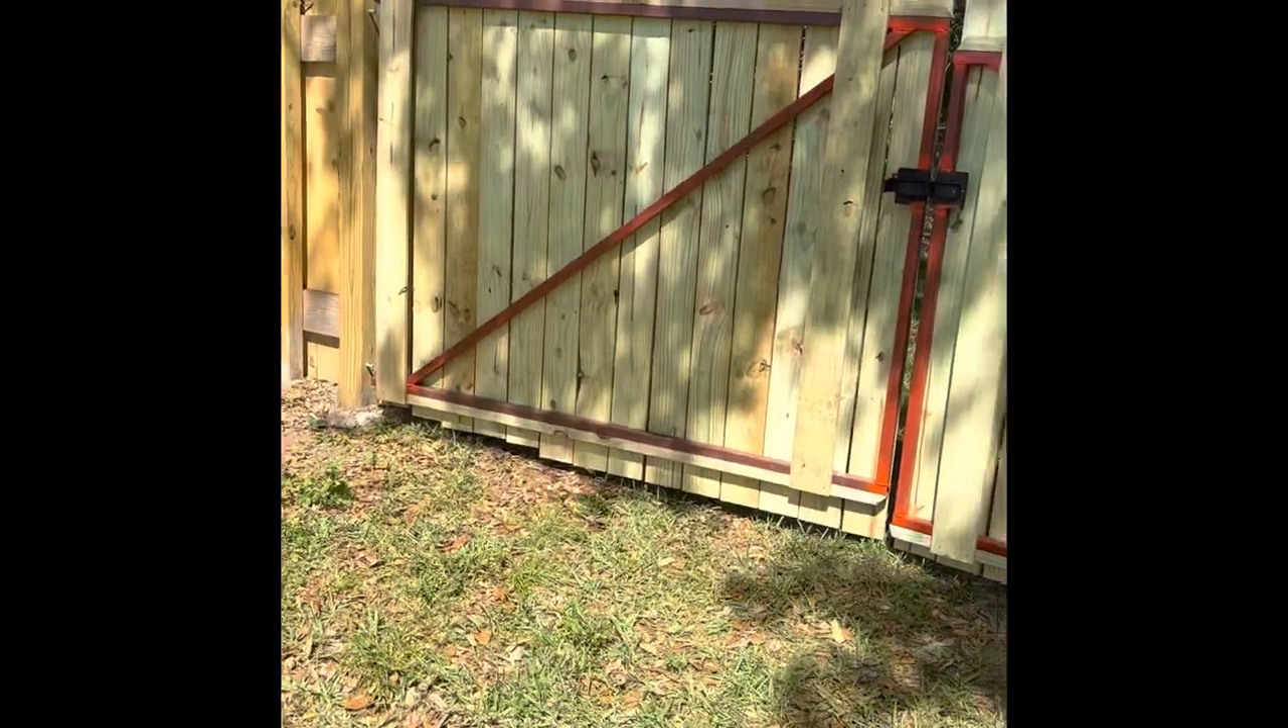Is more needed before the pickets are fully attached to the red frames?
No.